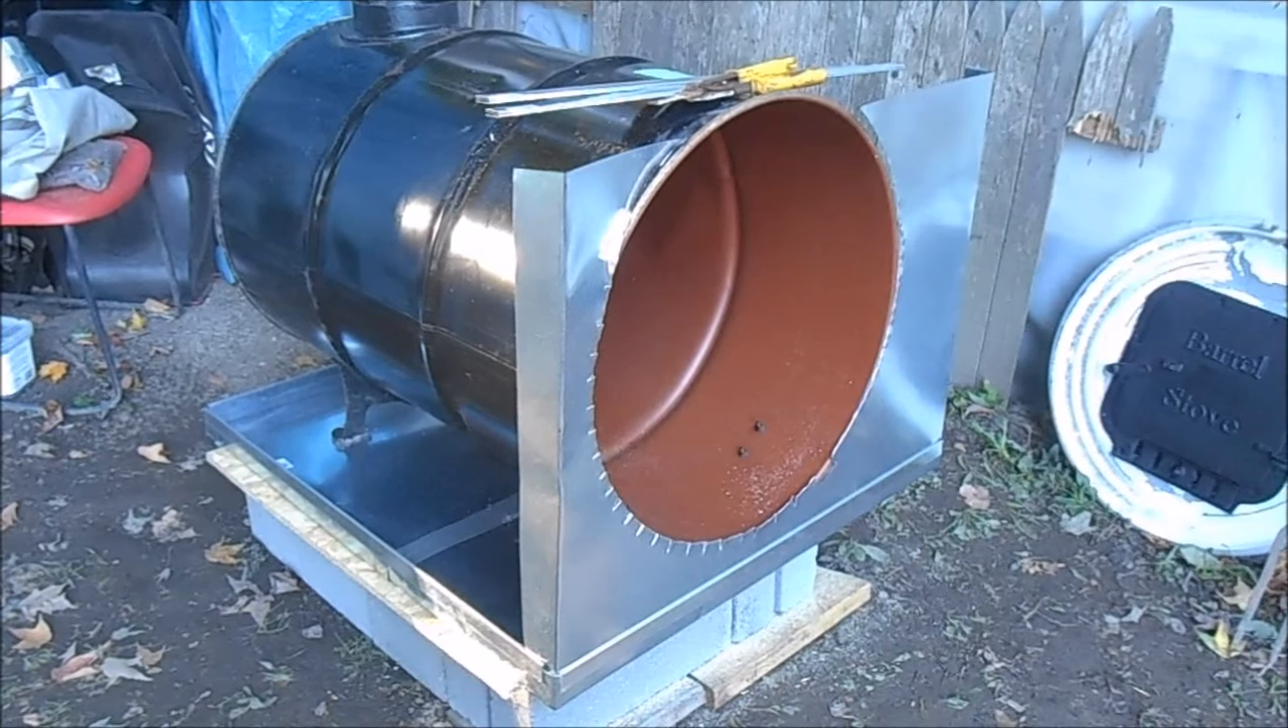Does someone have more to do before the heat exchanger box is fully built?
Yes.